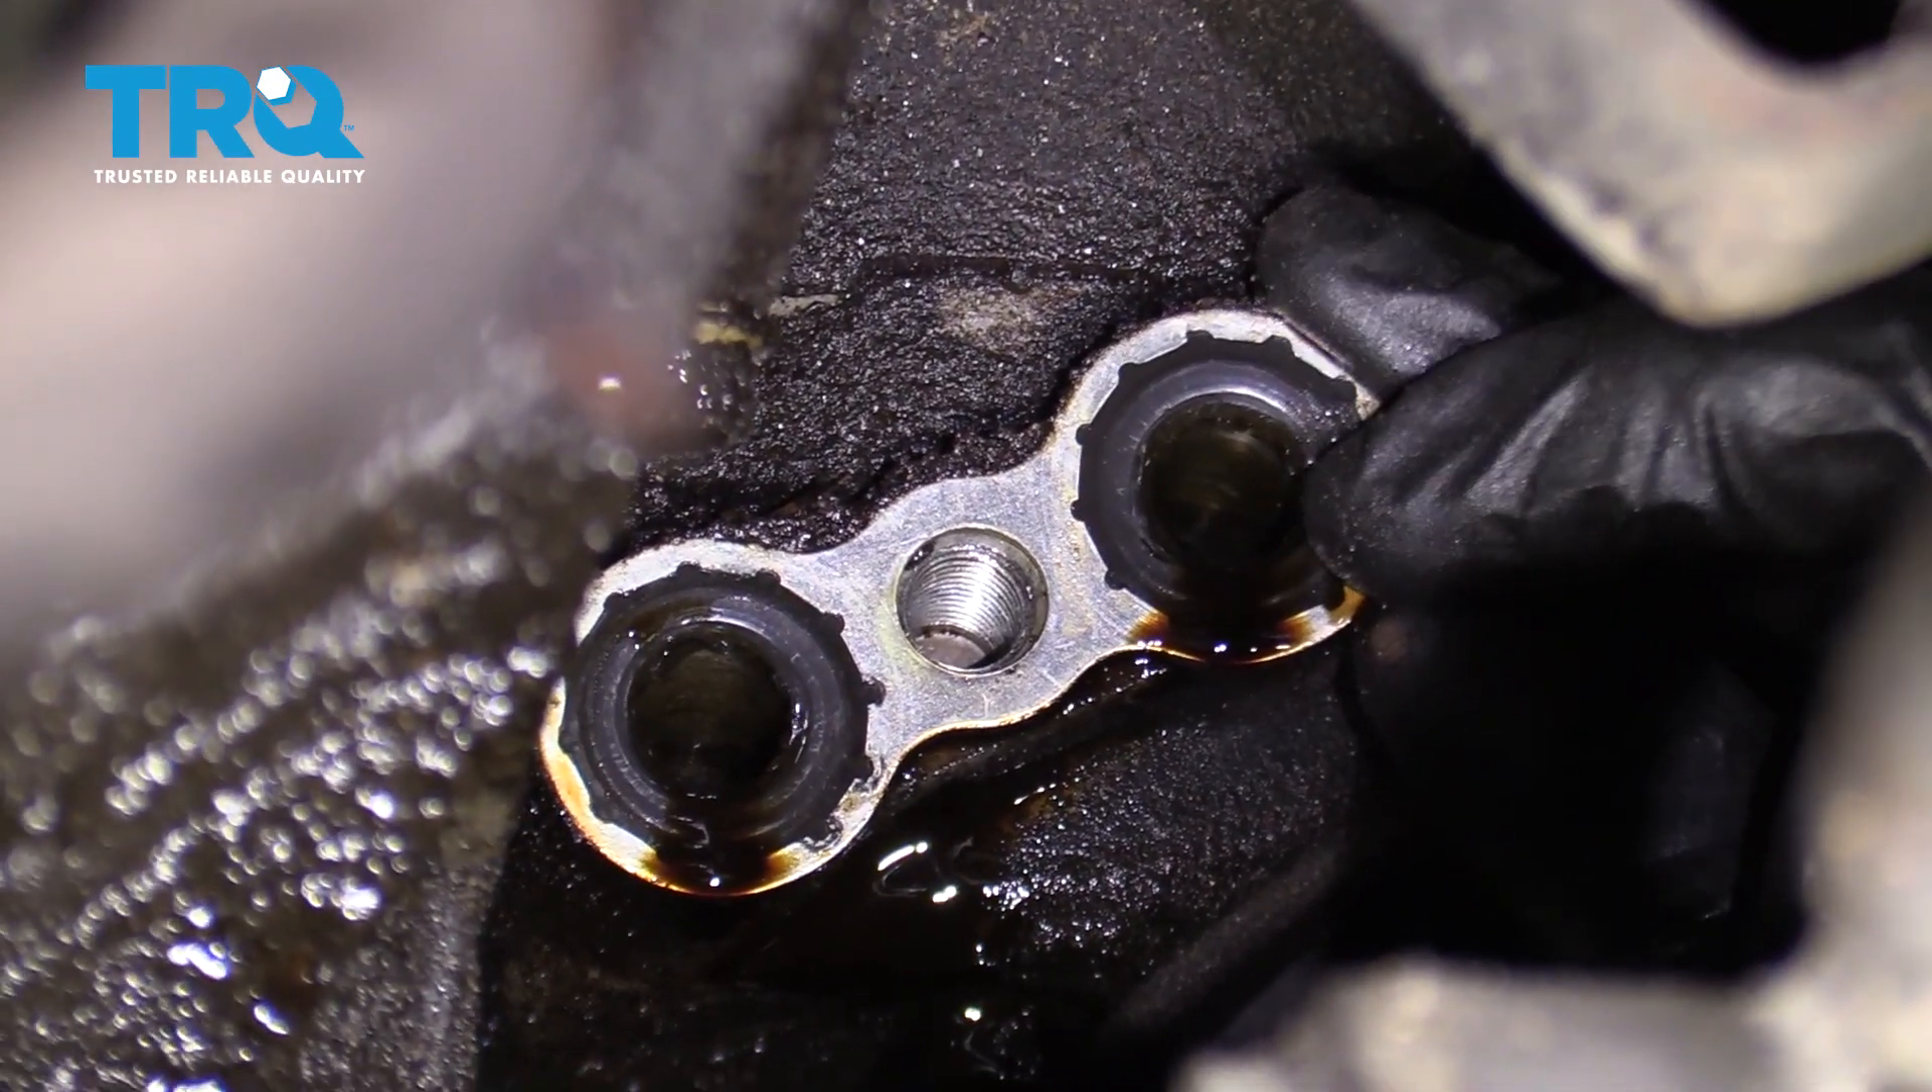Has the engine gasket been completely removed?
No.